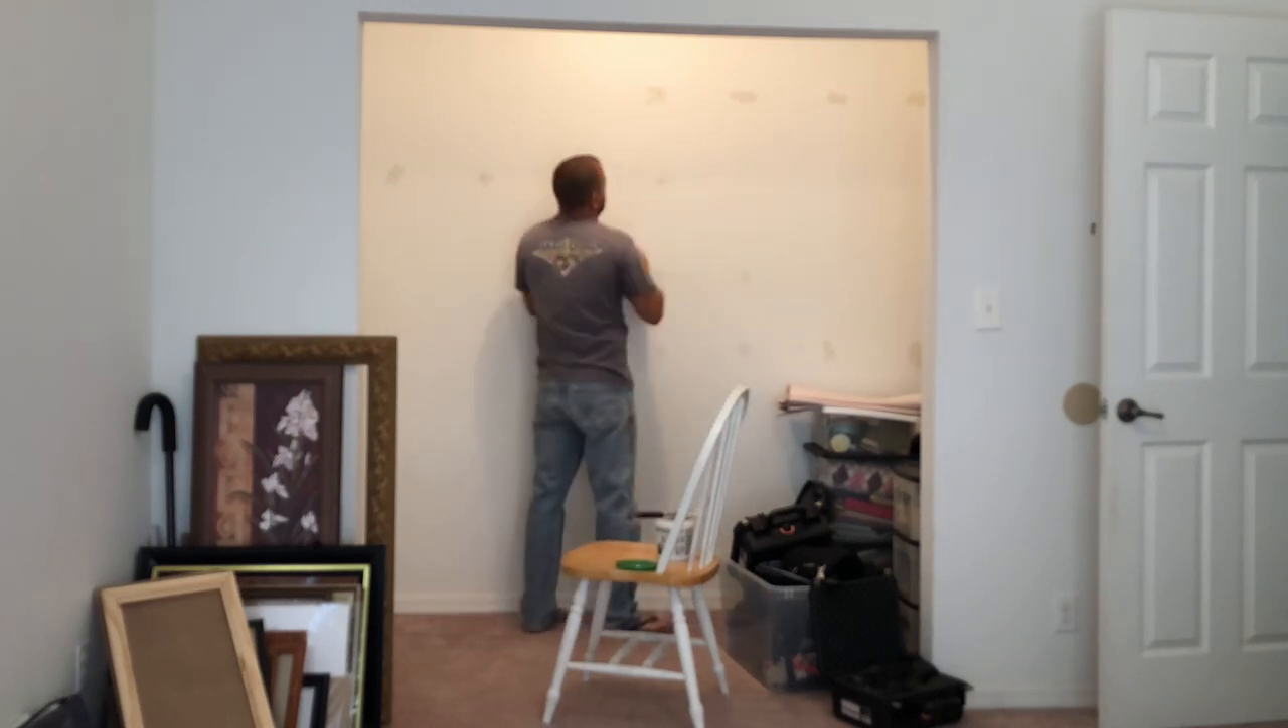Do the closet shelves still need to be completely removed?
No.